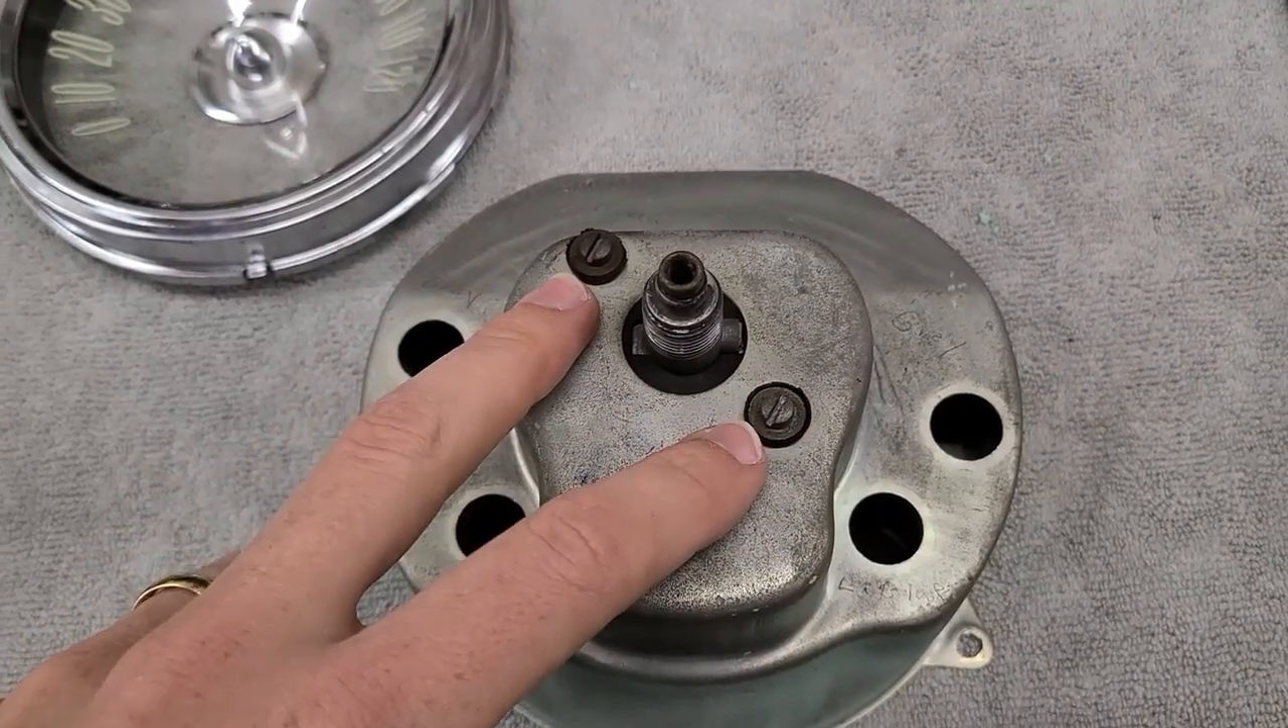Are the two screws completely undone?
No.